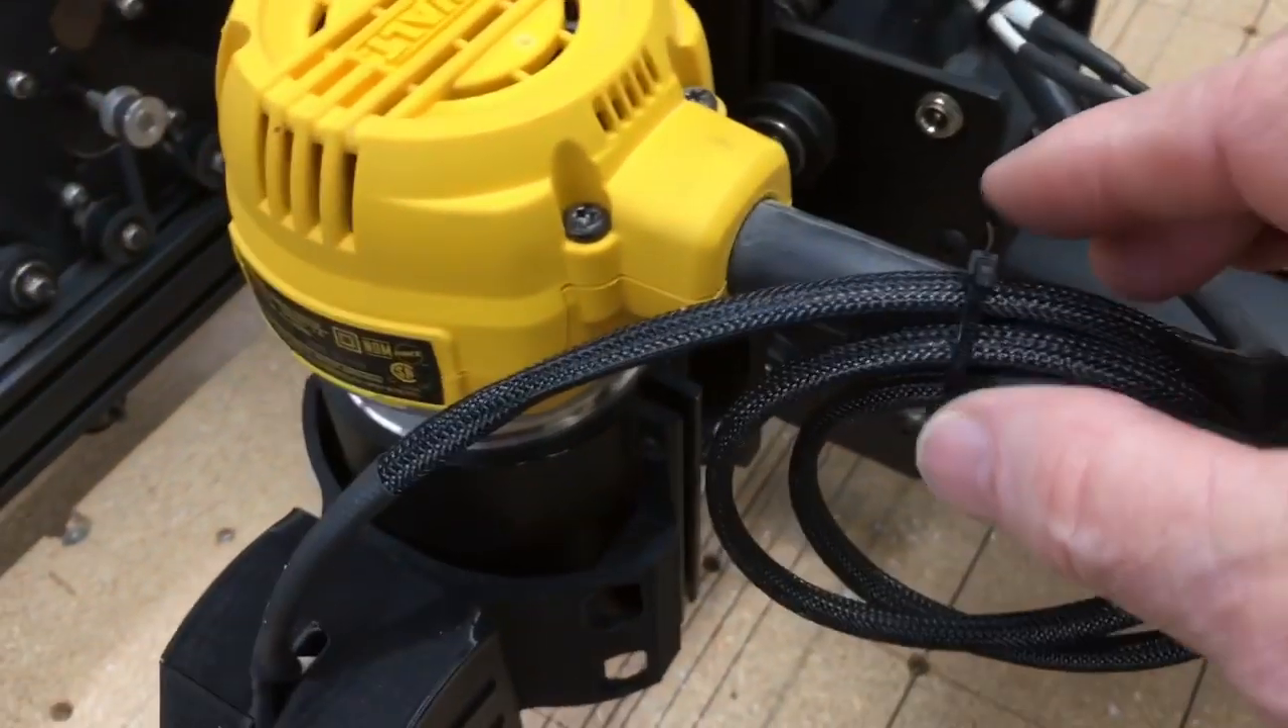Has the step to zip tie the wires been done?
Yes.